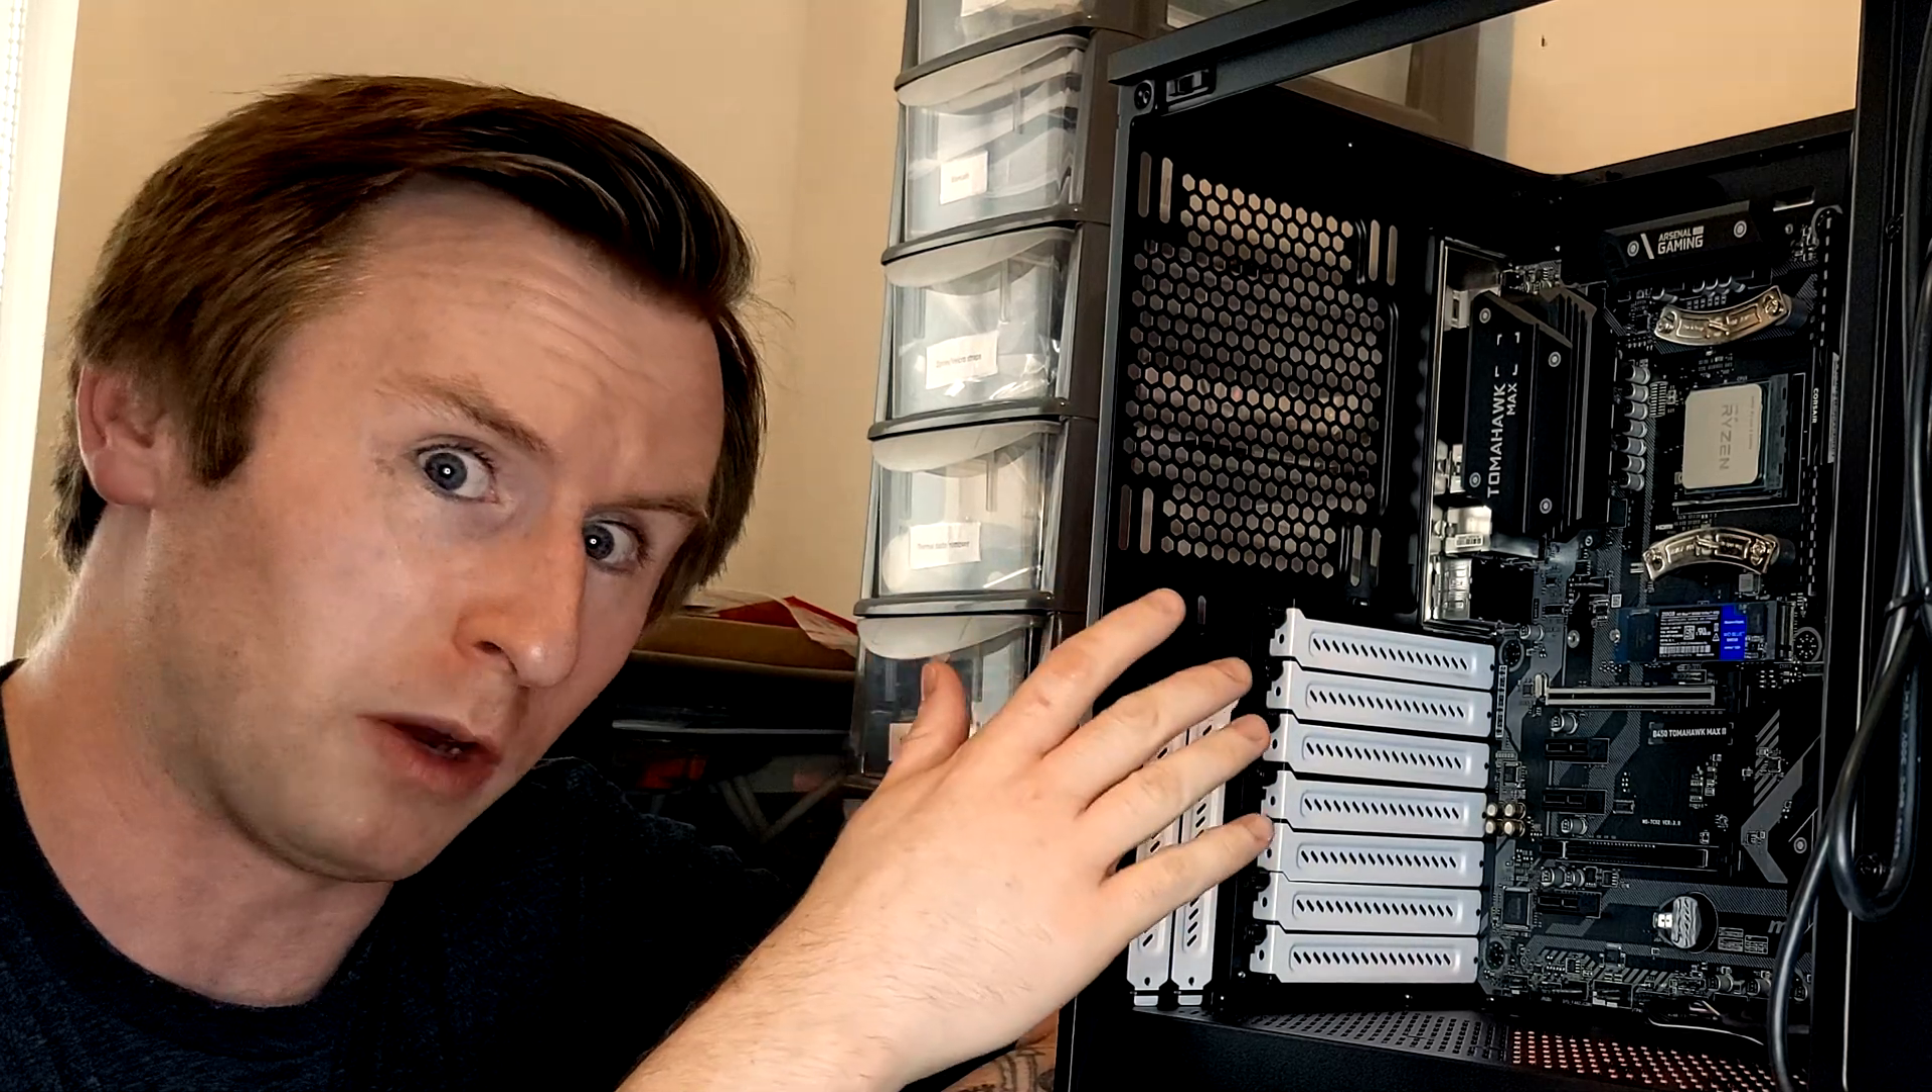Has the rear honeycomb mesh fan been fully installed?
No.